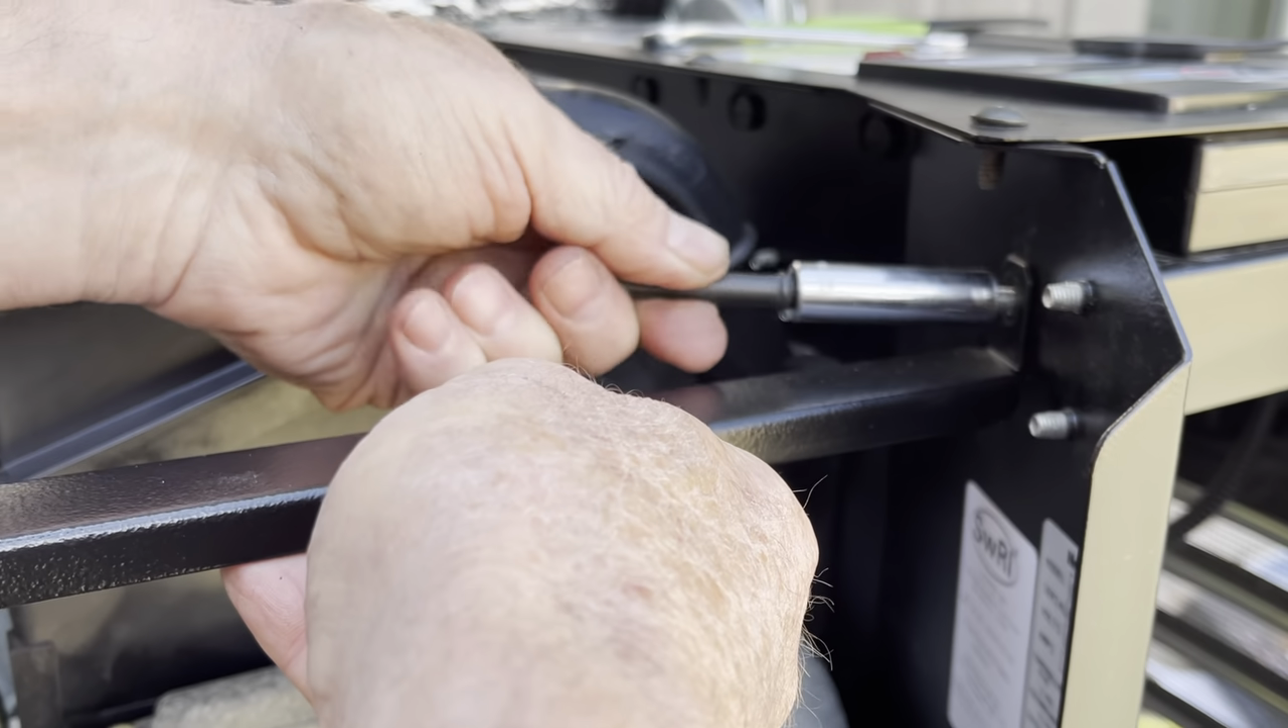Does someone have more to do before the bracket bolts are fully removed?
Yes.